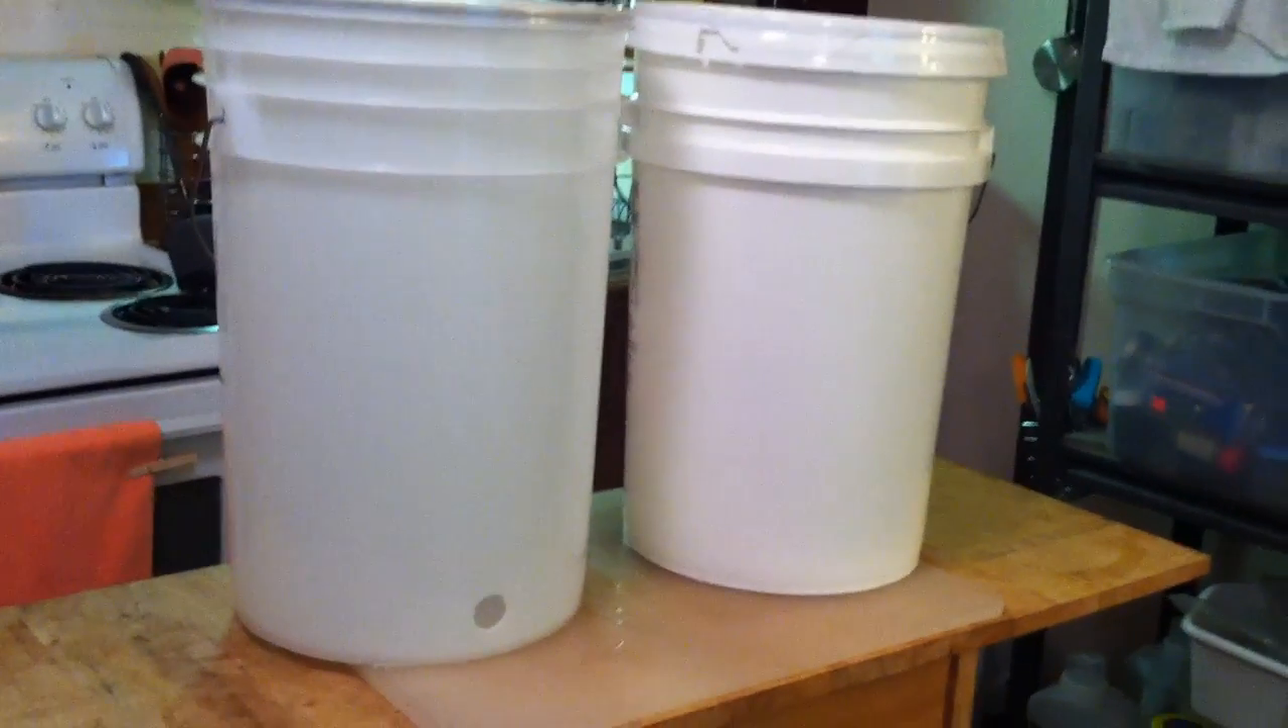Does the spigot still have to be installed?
Yes.